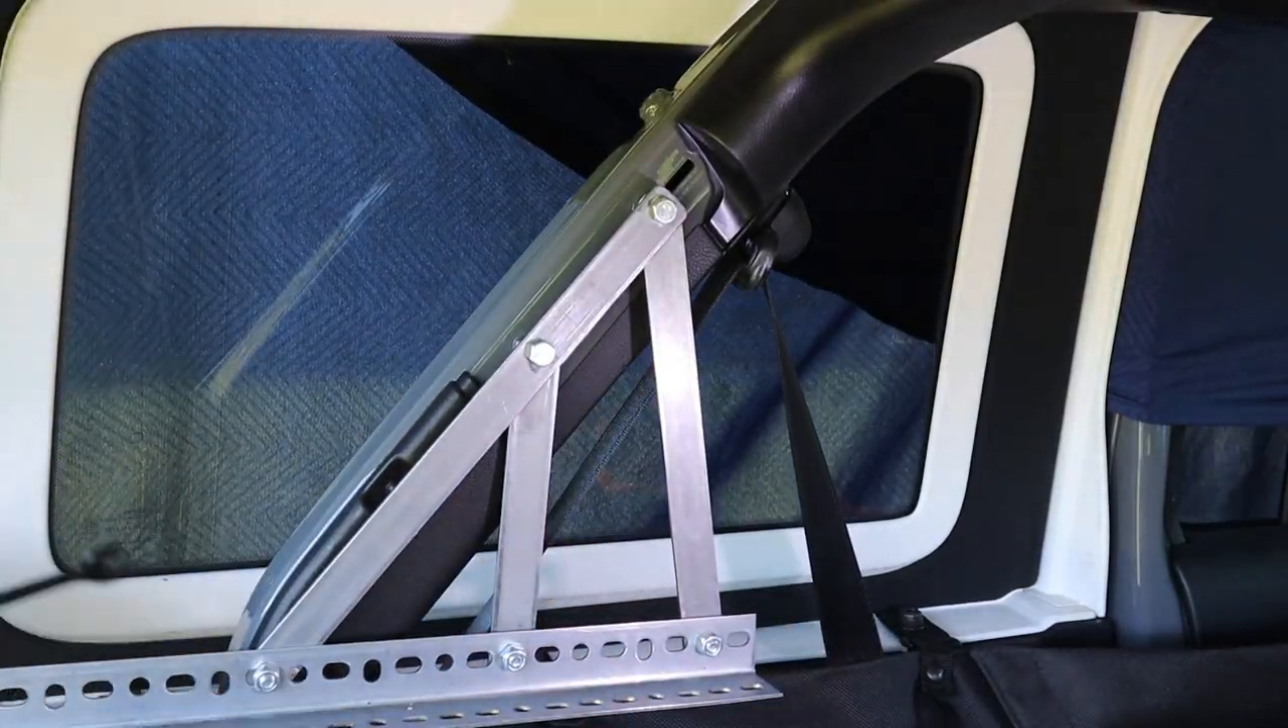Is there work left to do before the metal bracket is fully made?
No.